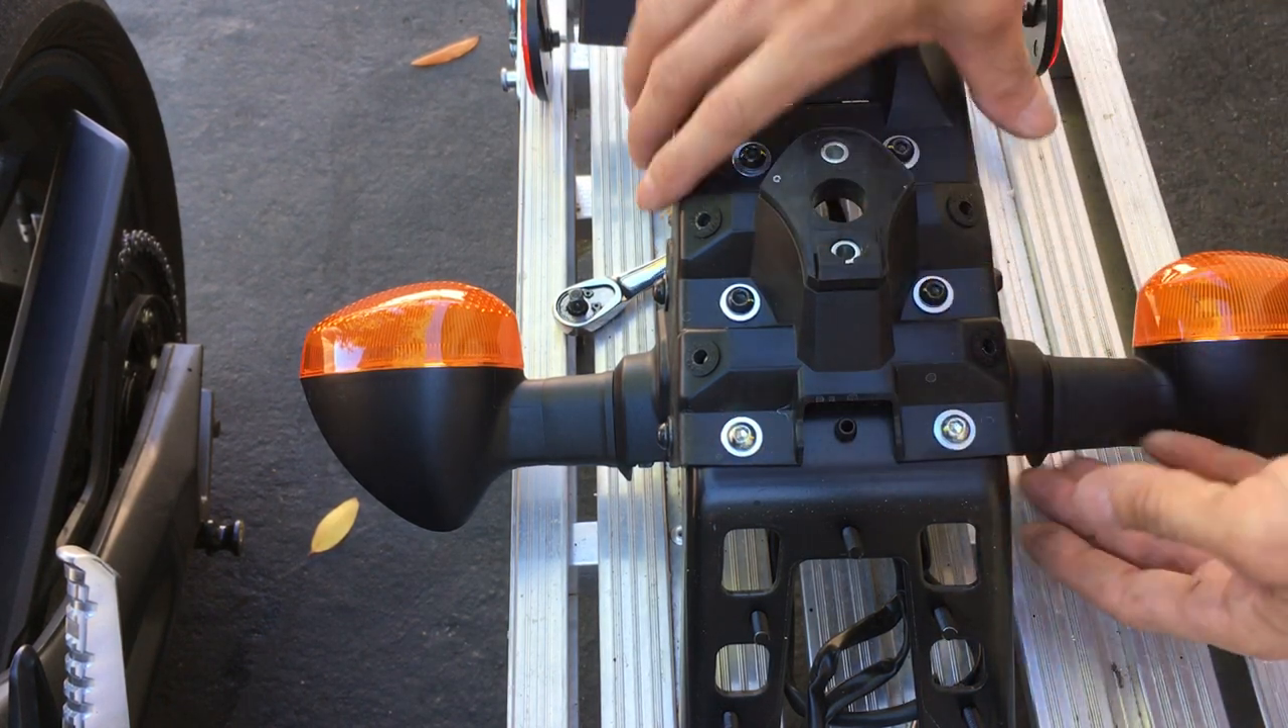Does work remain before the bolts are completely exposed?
No.